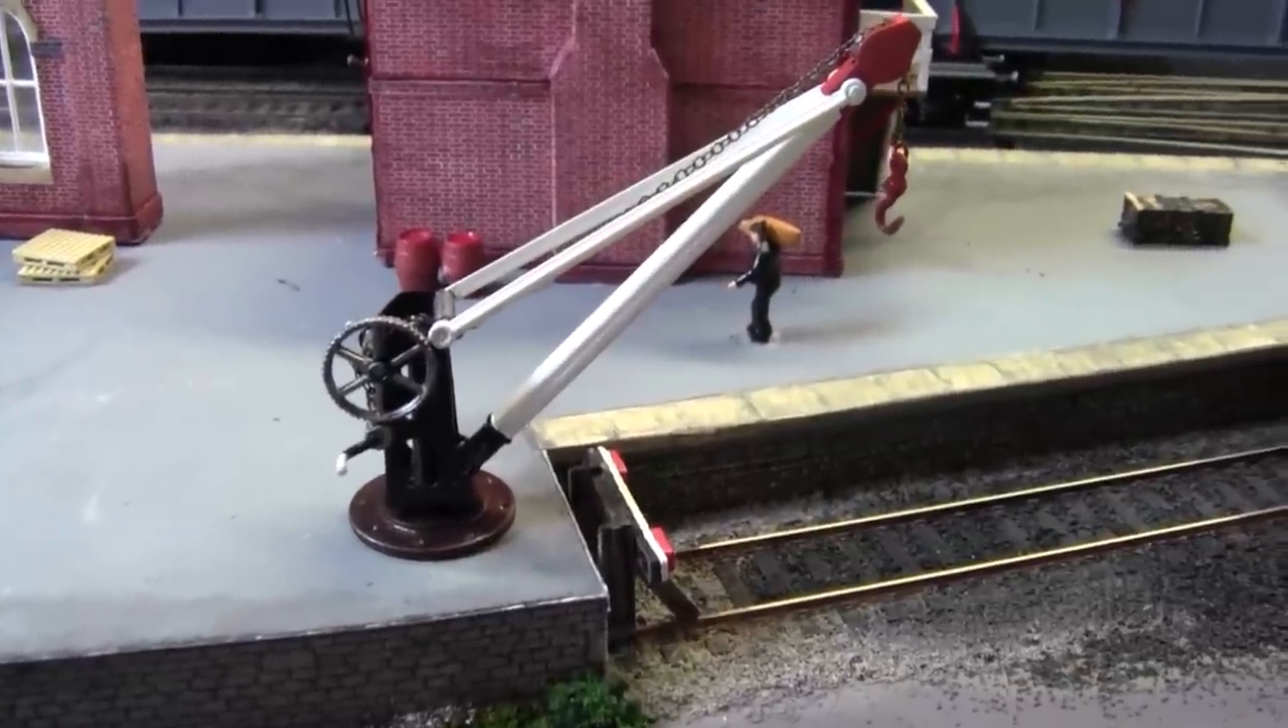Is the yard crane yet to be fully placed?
No.